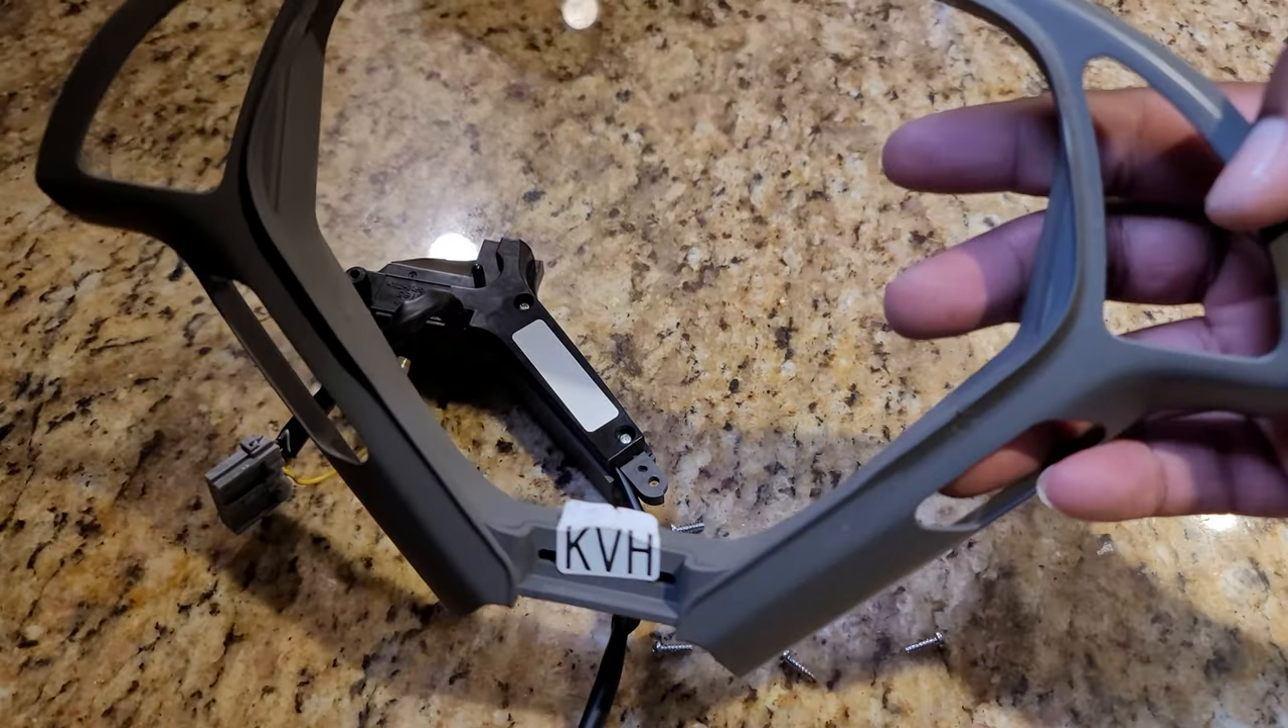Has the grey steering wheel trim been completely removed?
Yes.